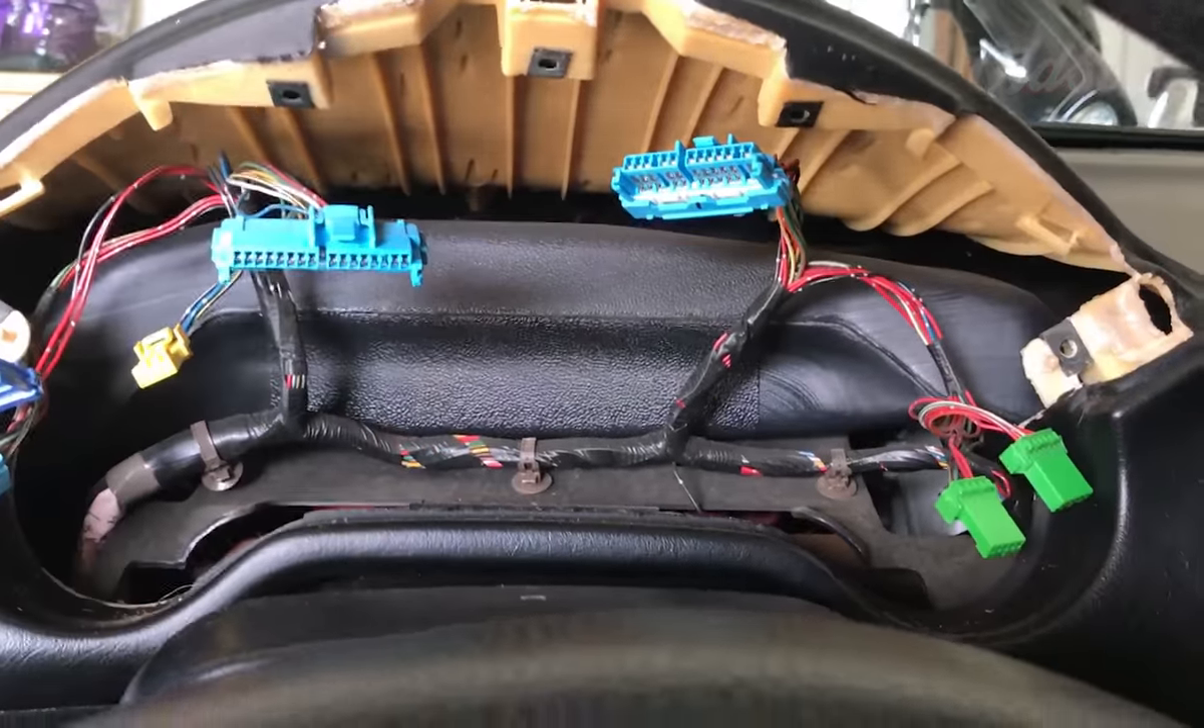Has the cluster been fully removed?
Yes.